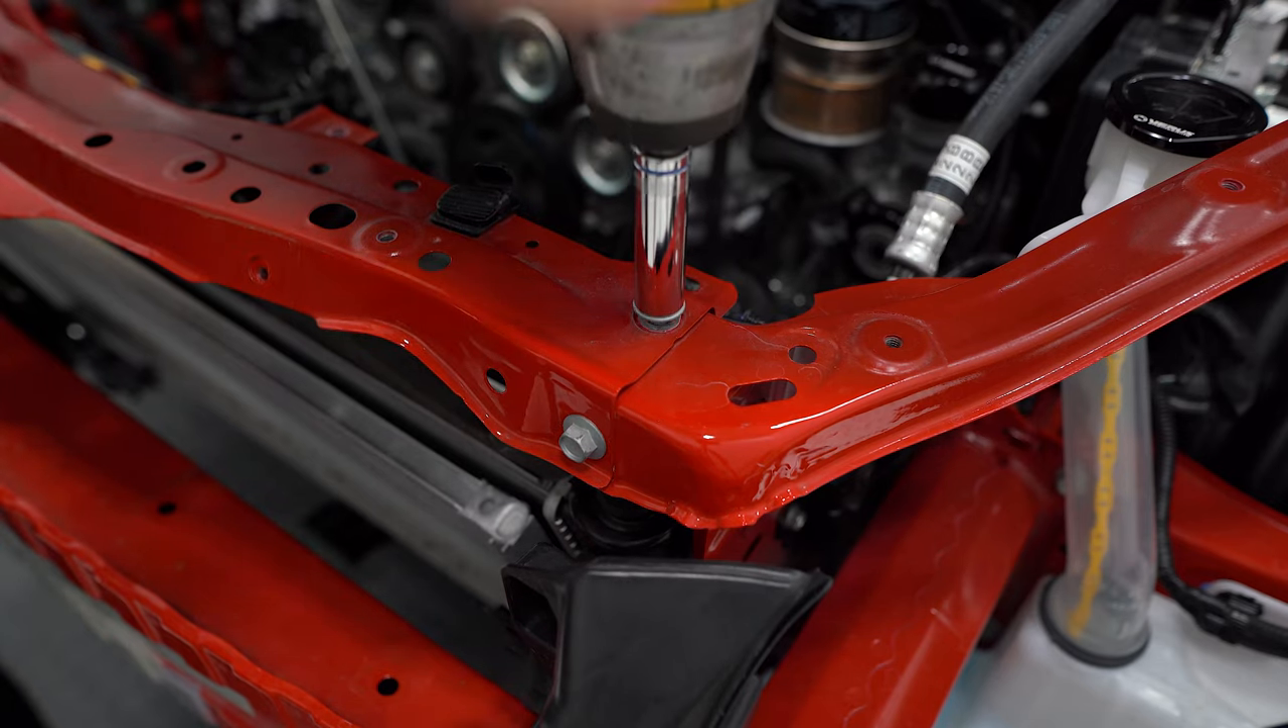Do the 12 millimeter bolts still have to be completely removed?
Yes.